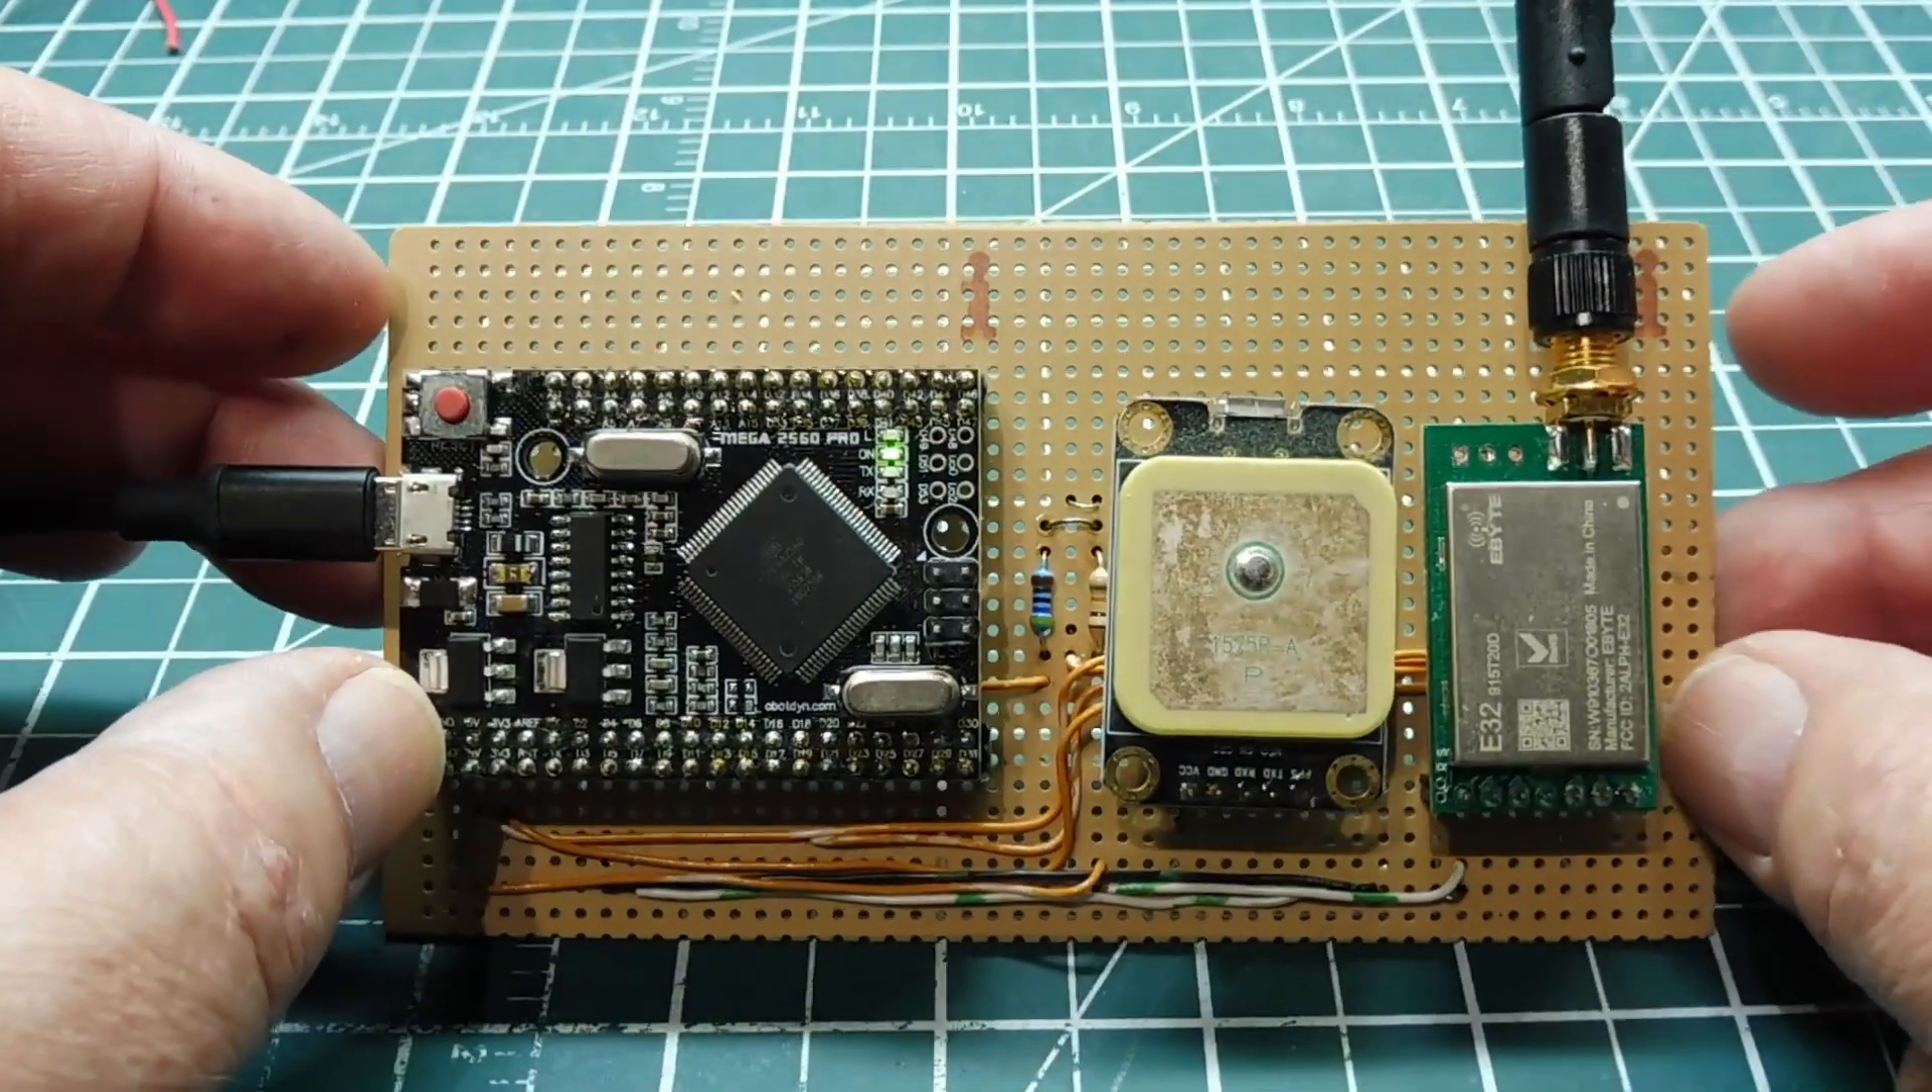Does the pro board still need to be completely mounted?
No.